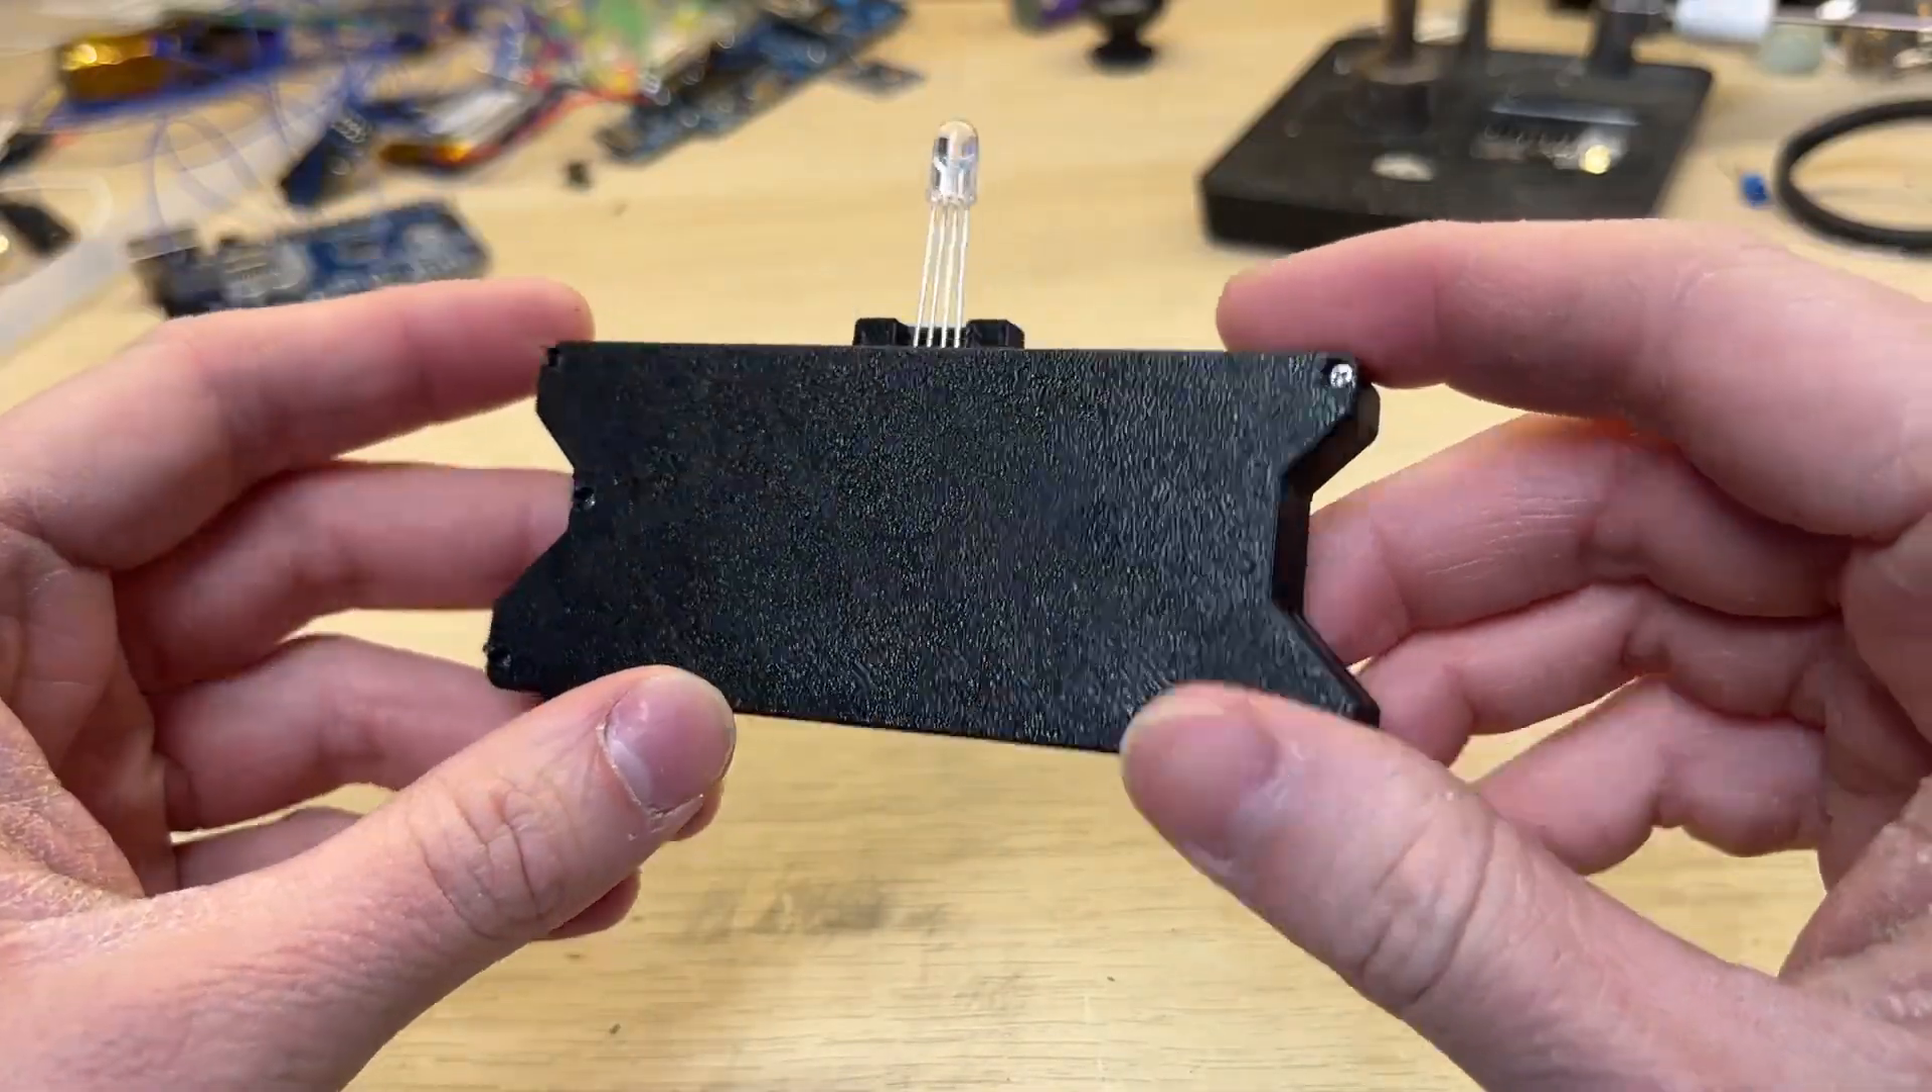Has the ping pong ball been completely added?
No.